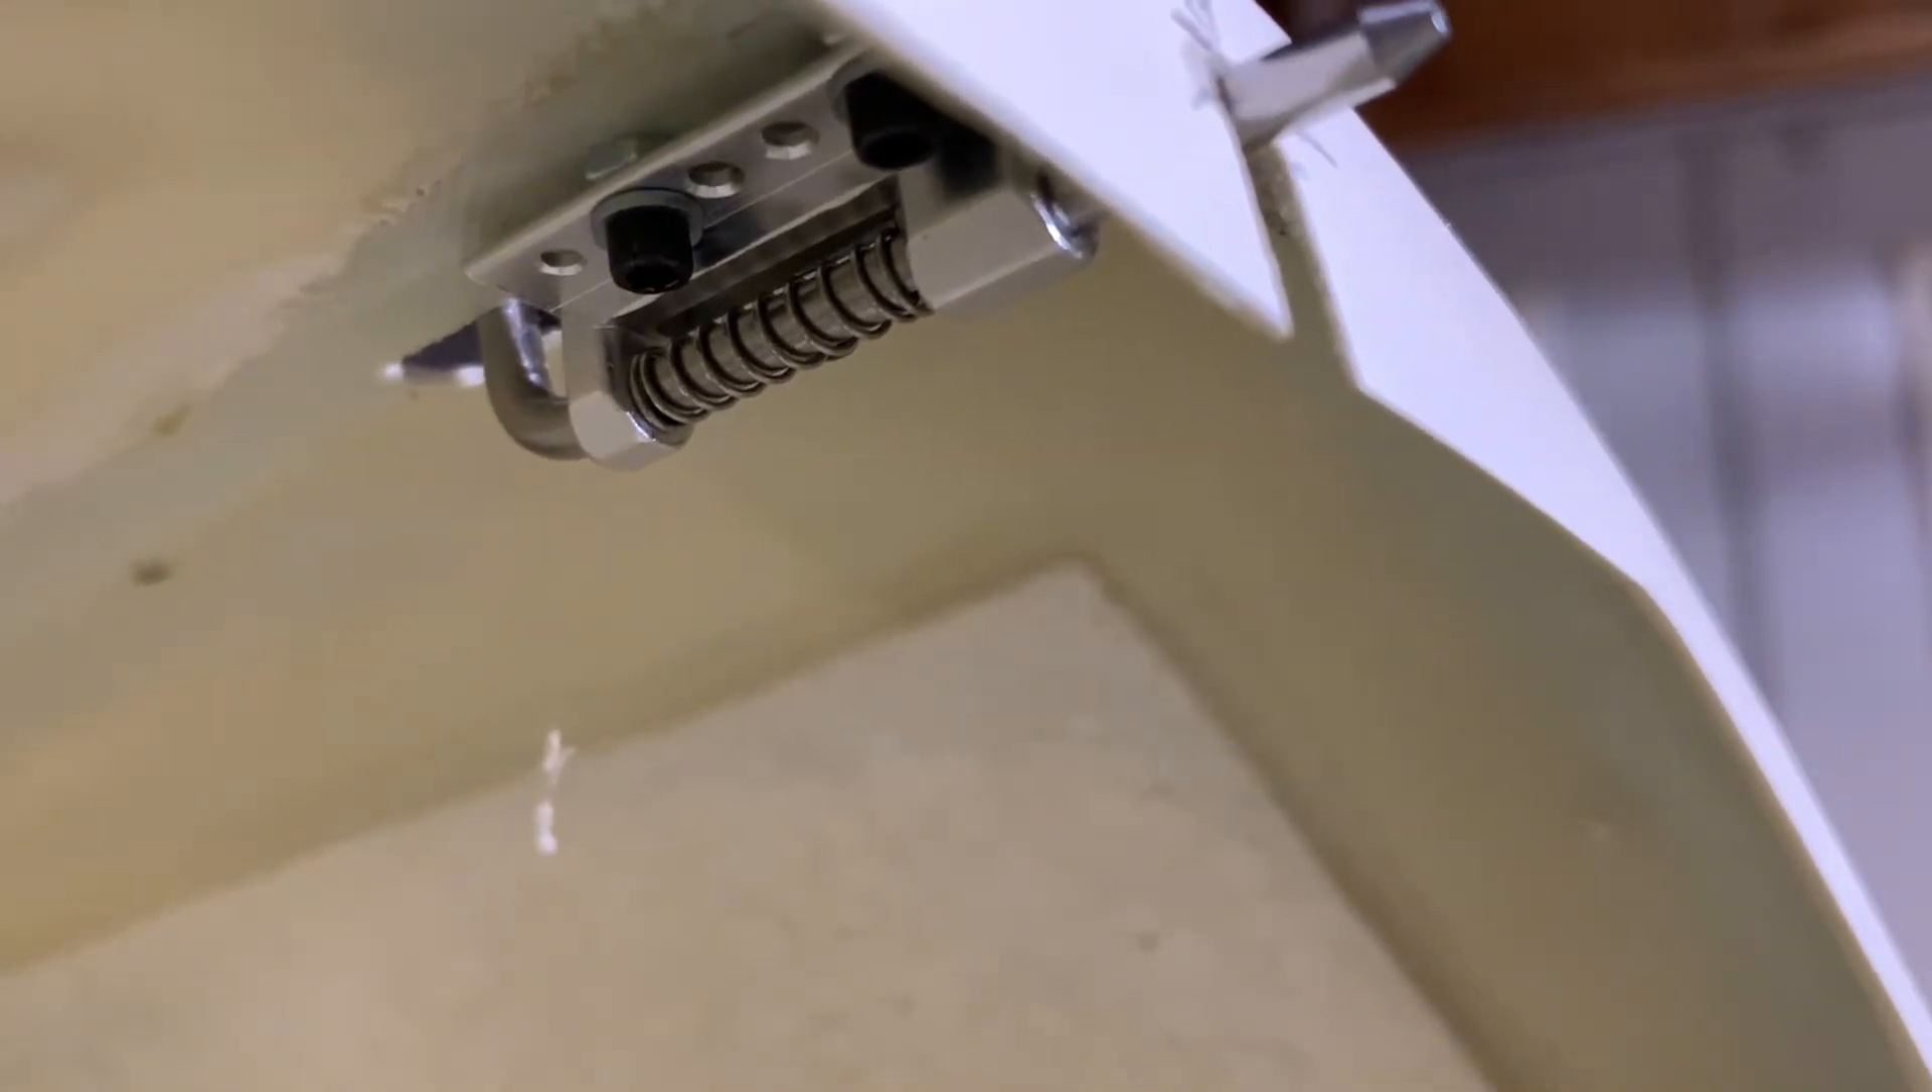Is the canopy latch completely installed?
Yes.